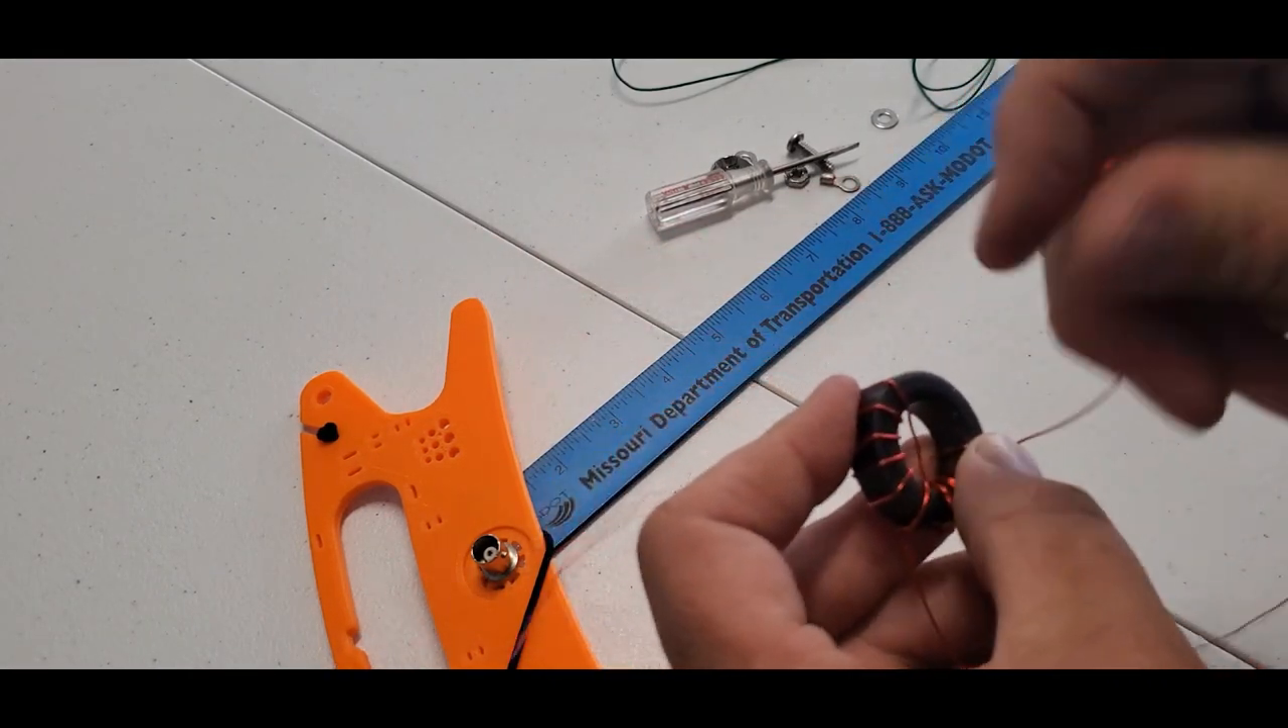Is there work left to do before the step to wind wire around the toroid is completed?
Yes.